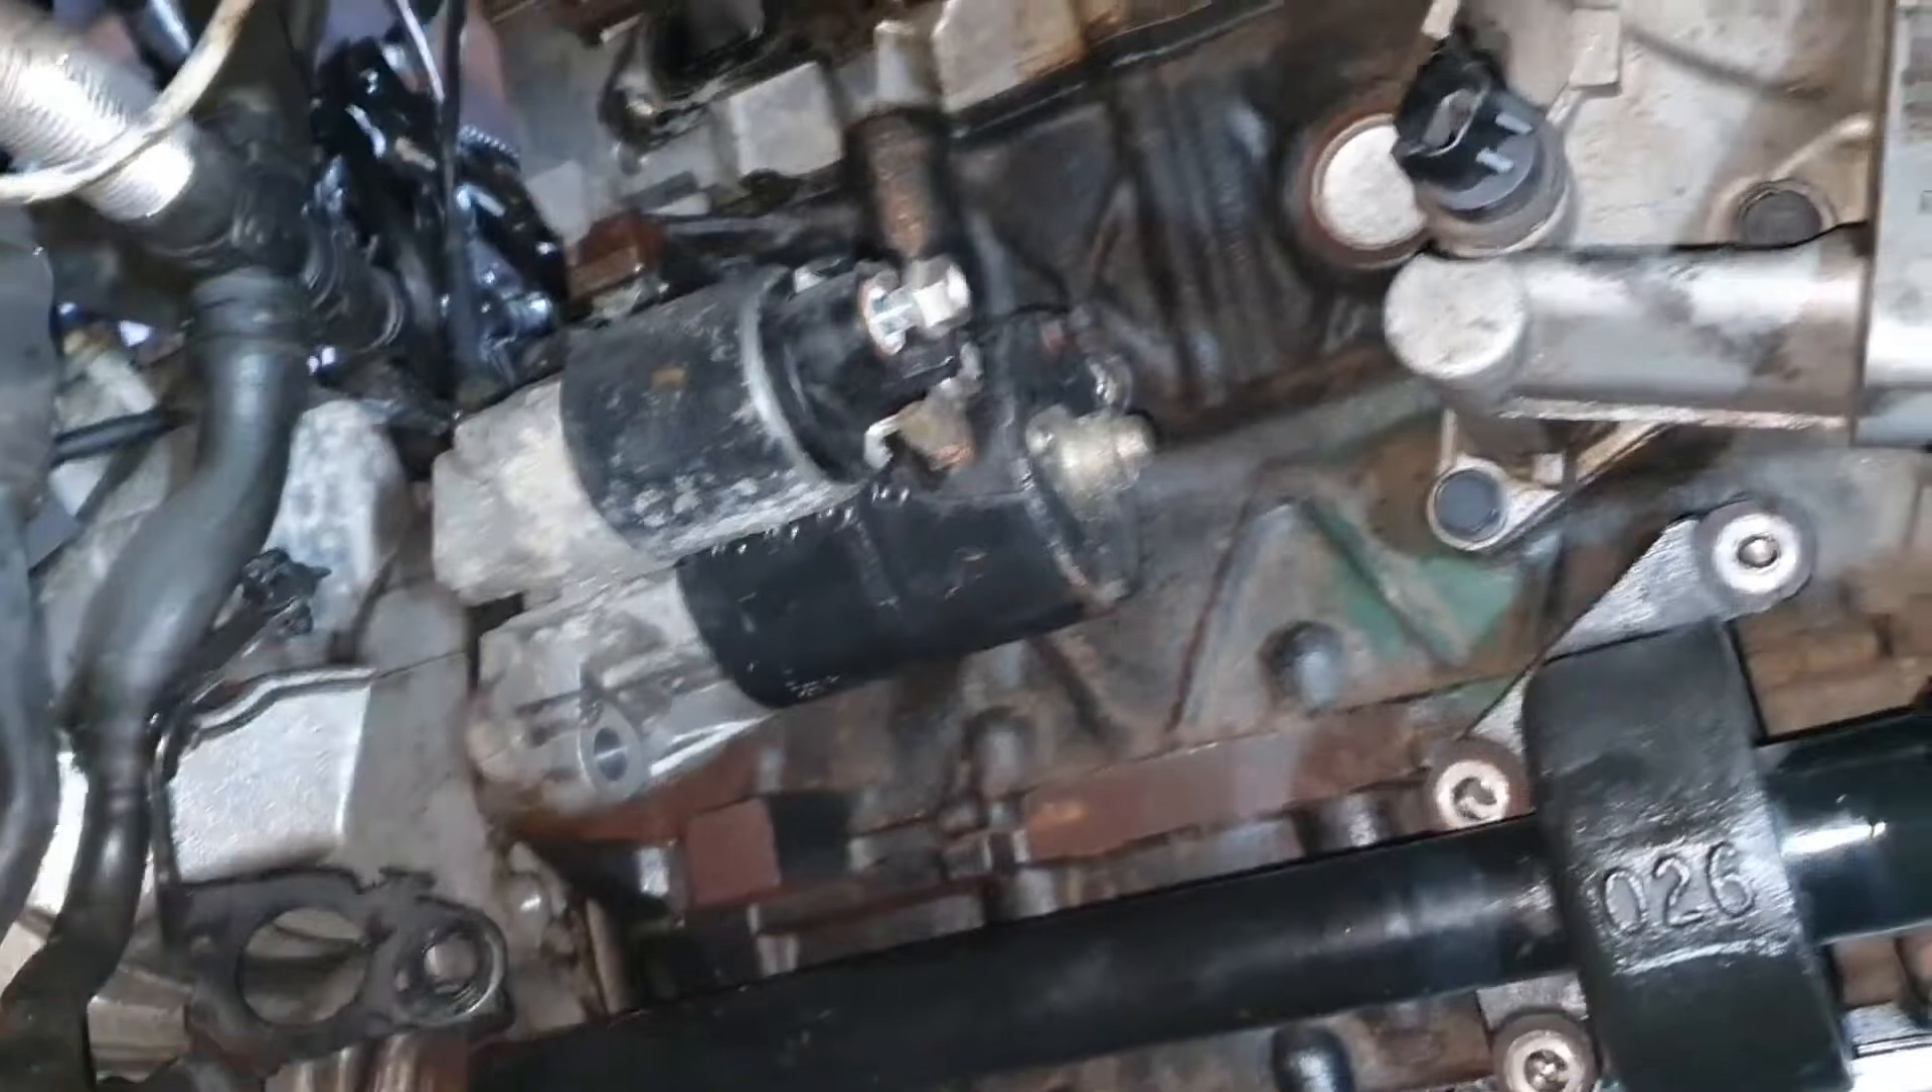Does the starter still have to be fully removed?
Yes.